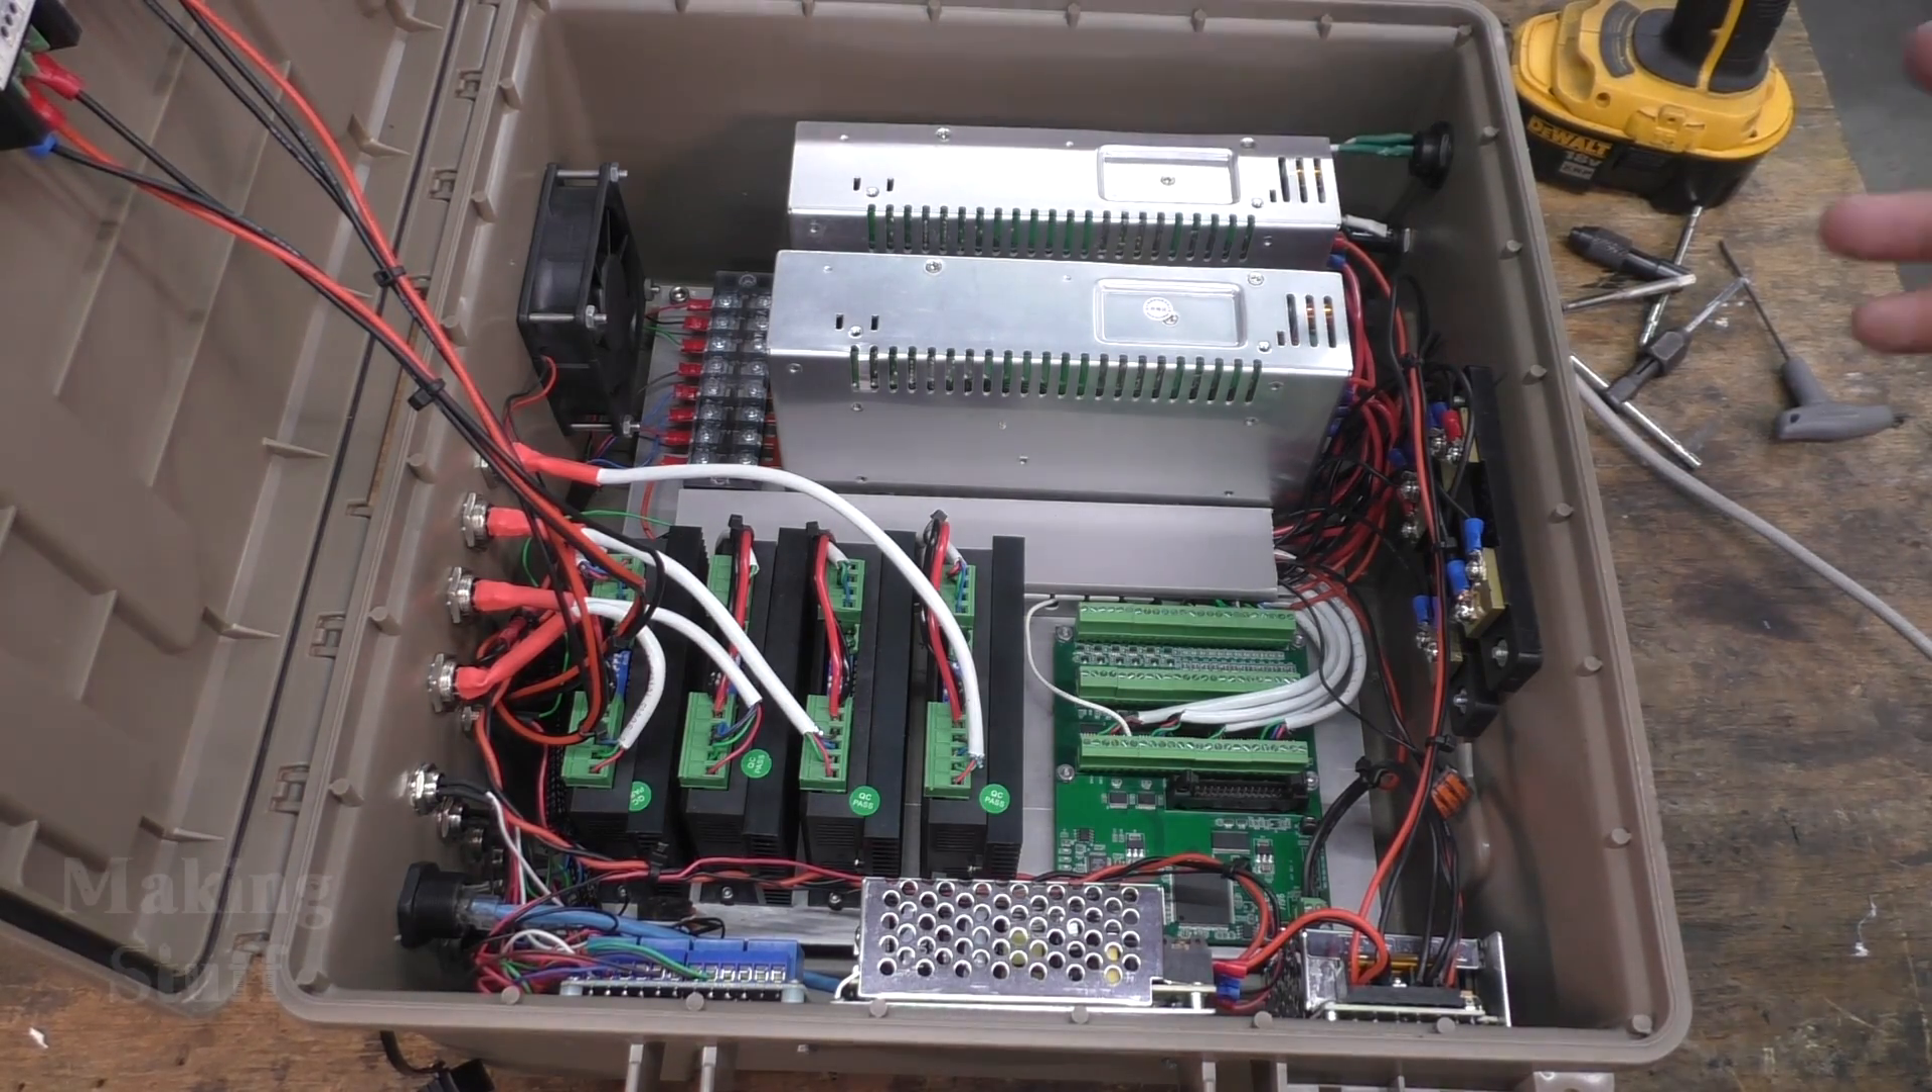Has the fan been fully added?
Yes.